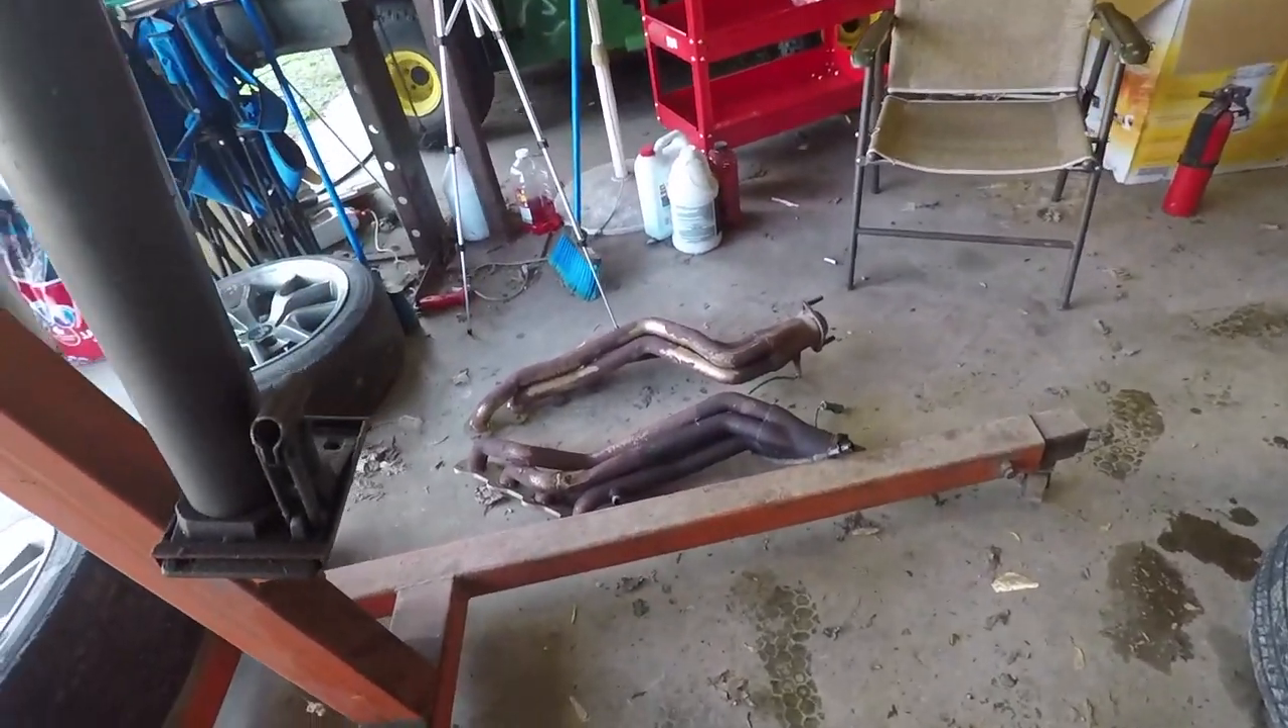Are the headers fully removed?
Yes.